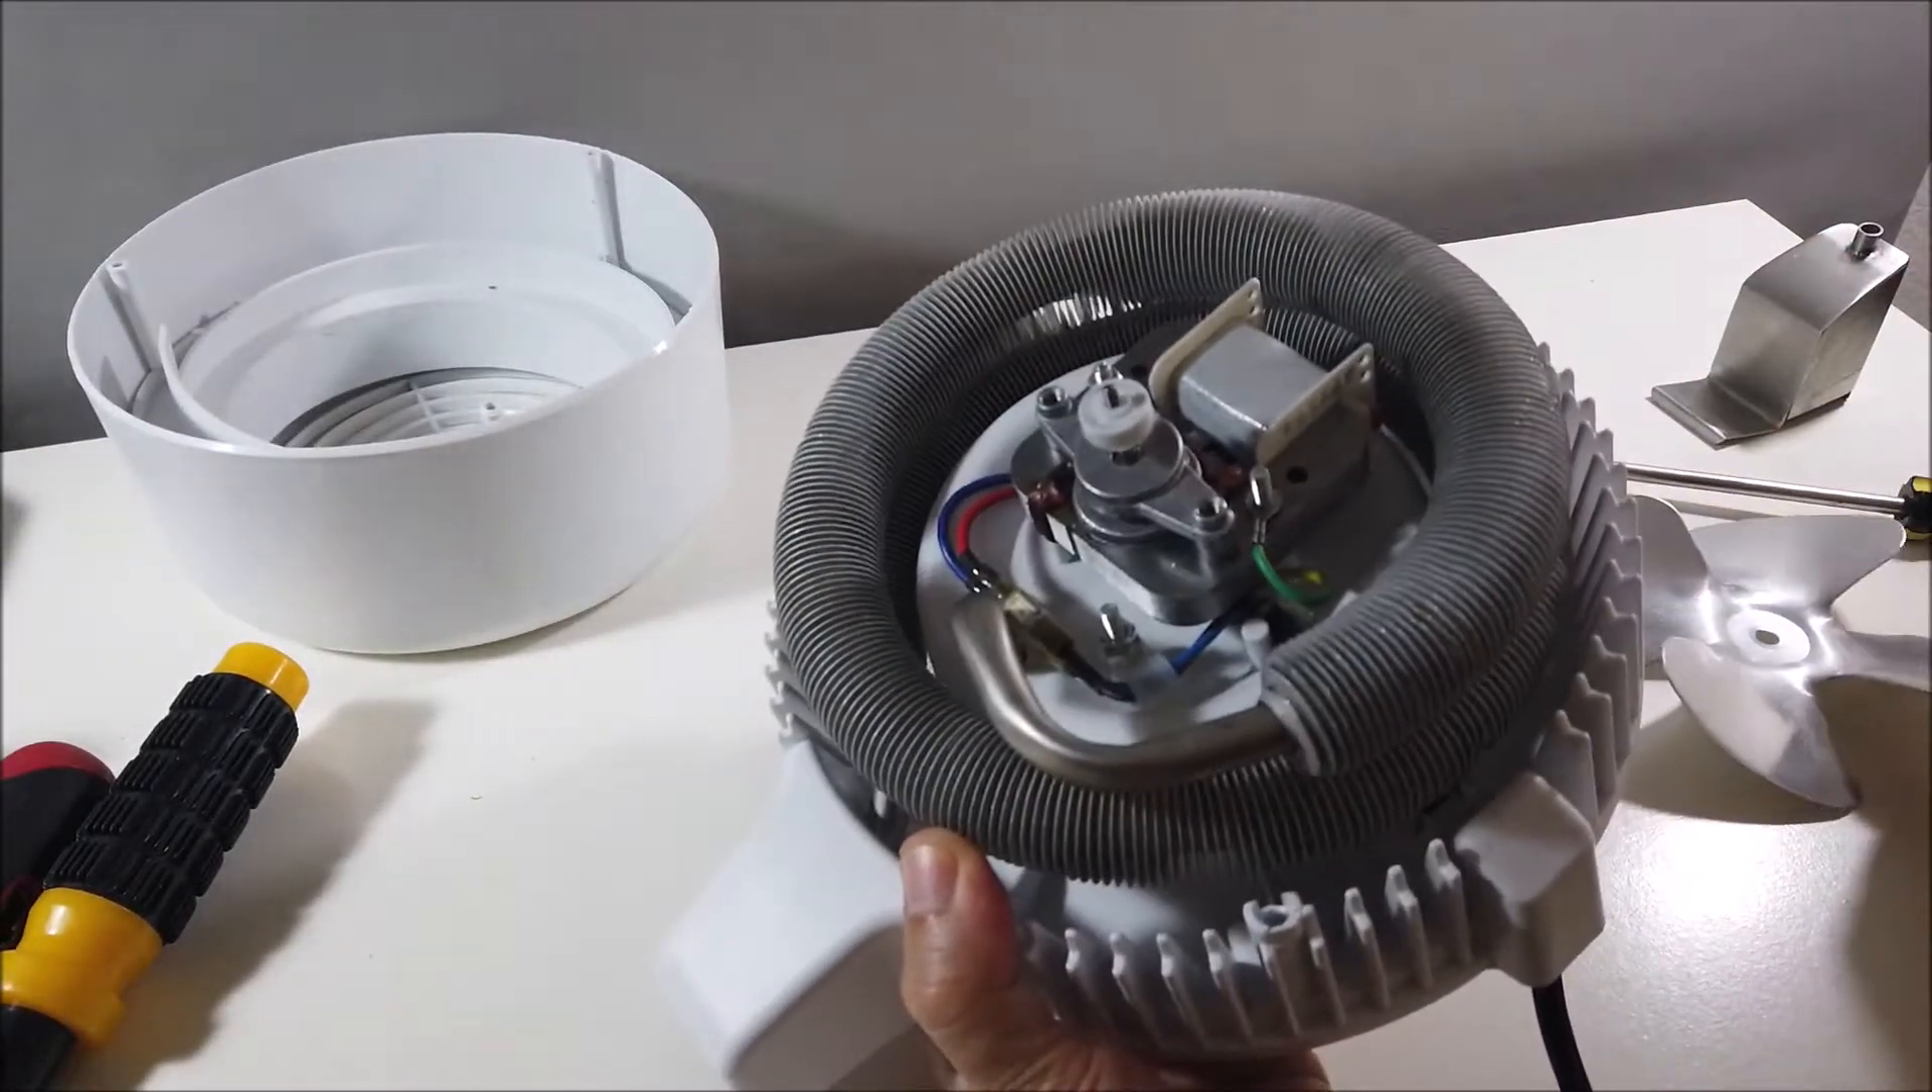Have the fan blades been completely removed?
Yes.